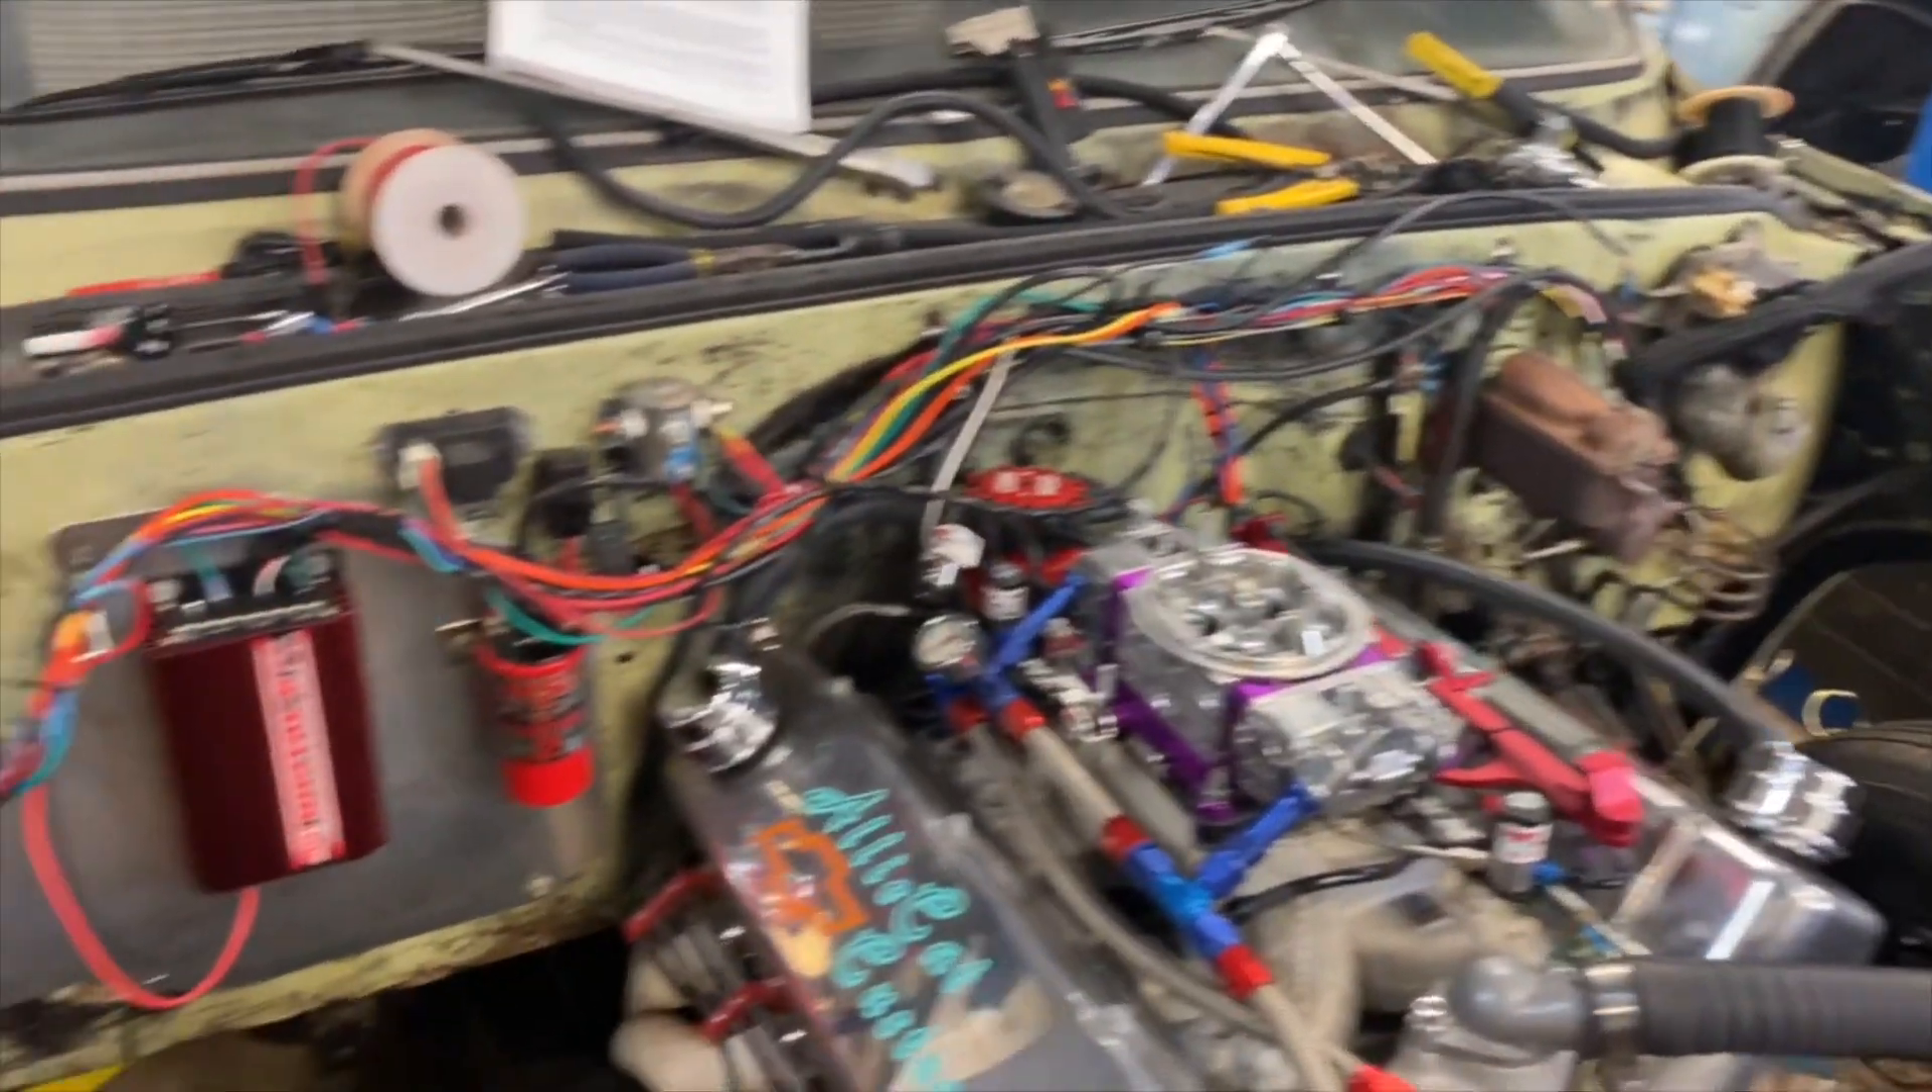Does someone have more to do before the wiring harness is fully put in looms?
Yes.